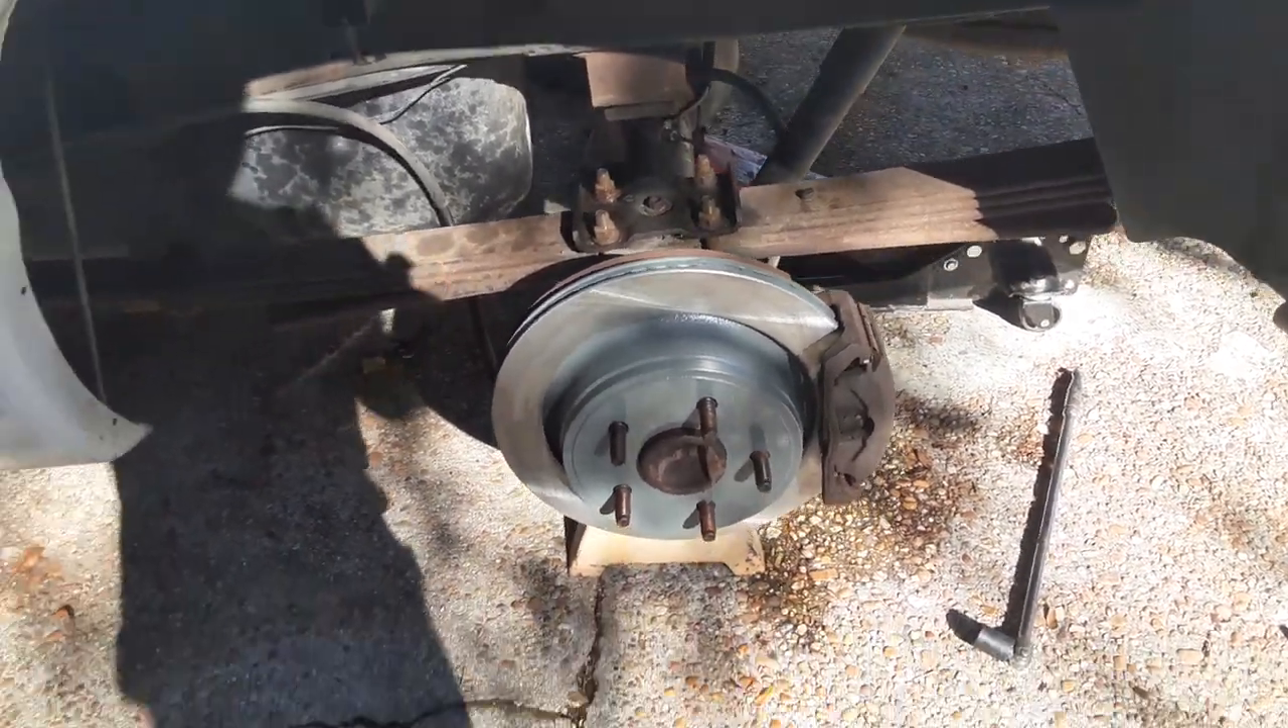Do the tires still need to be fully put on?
Yes.